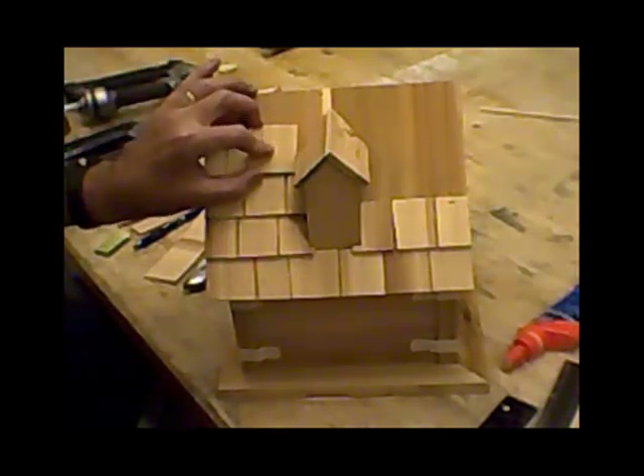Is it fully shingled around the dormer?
No.